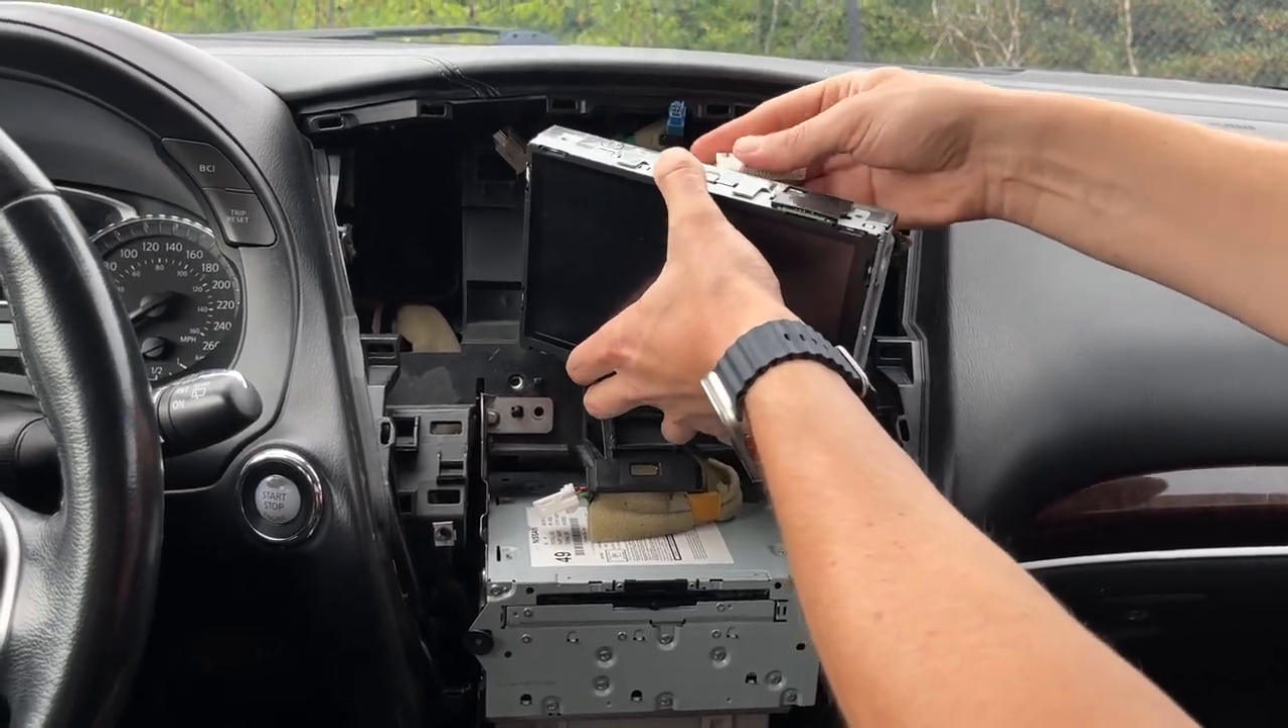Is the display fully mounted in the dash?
No.